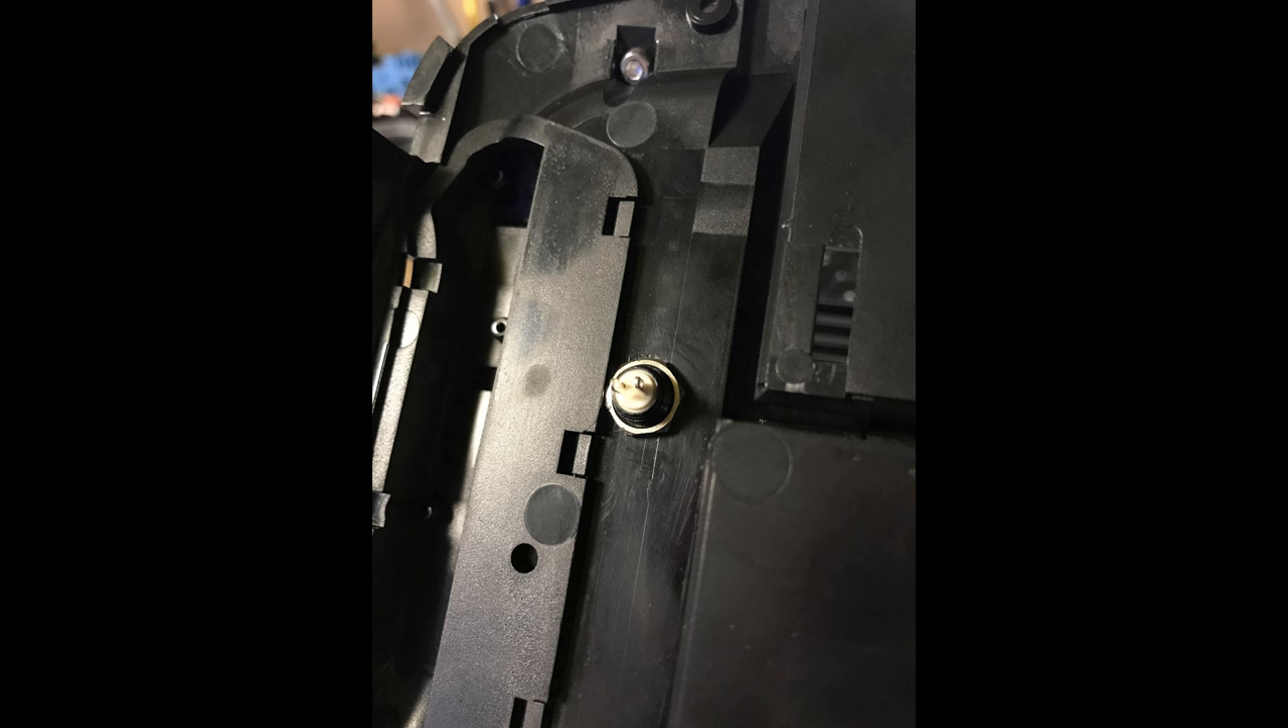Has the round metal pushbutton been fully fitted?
Yes.